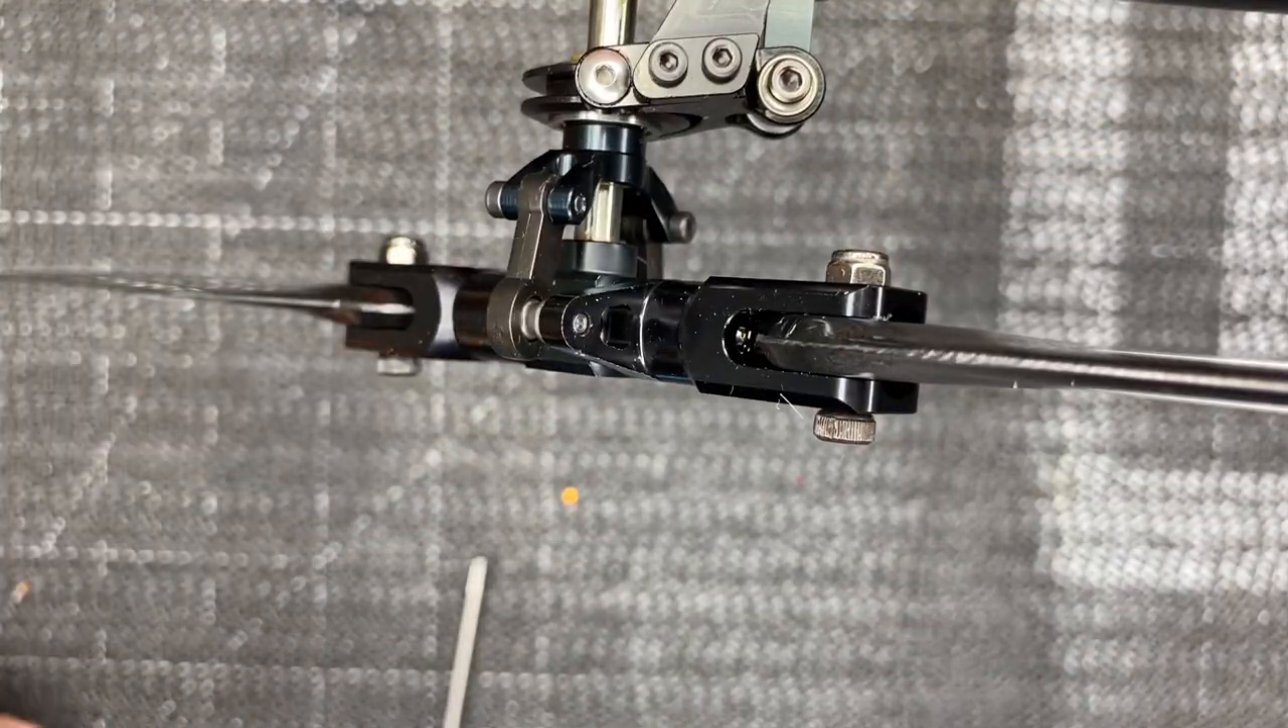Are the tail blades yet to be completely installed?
No.